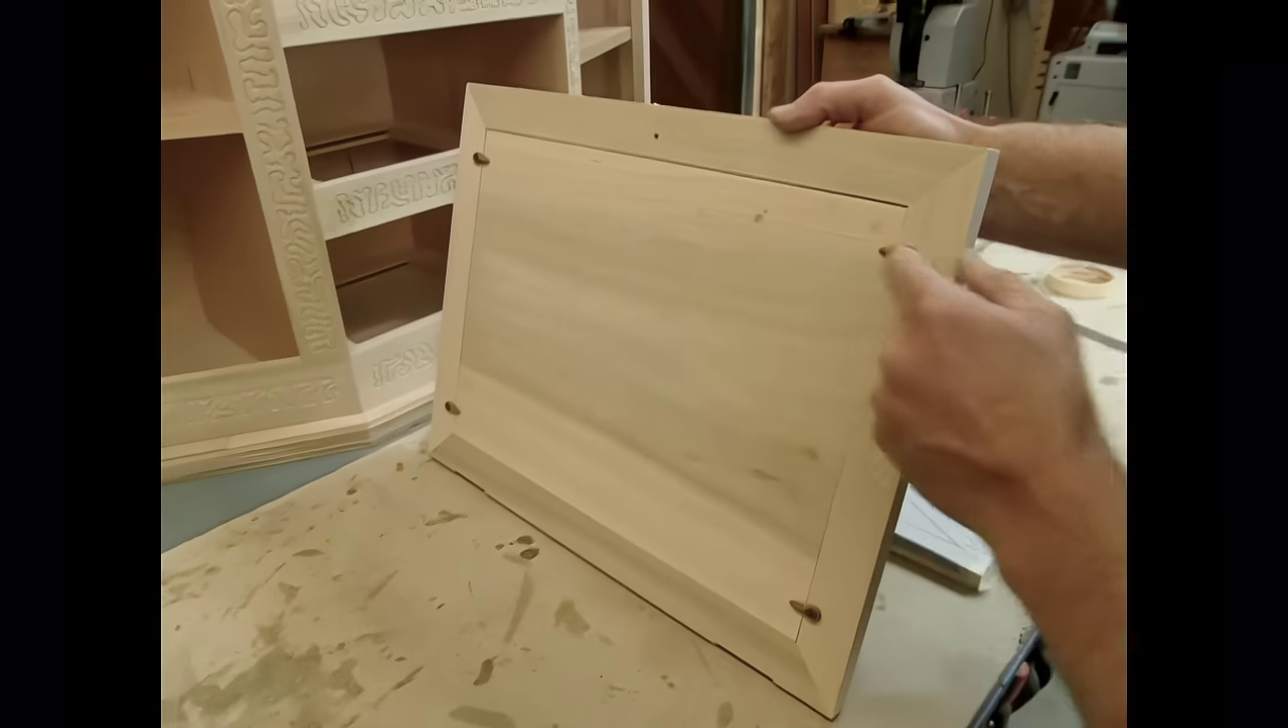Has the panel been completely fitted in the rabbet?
Yes.